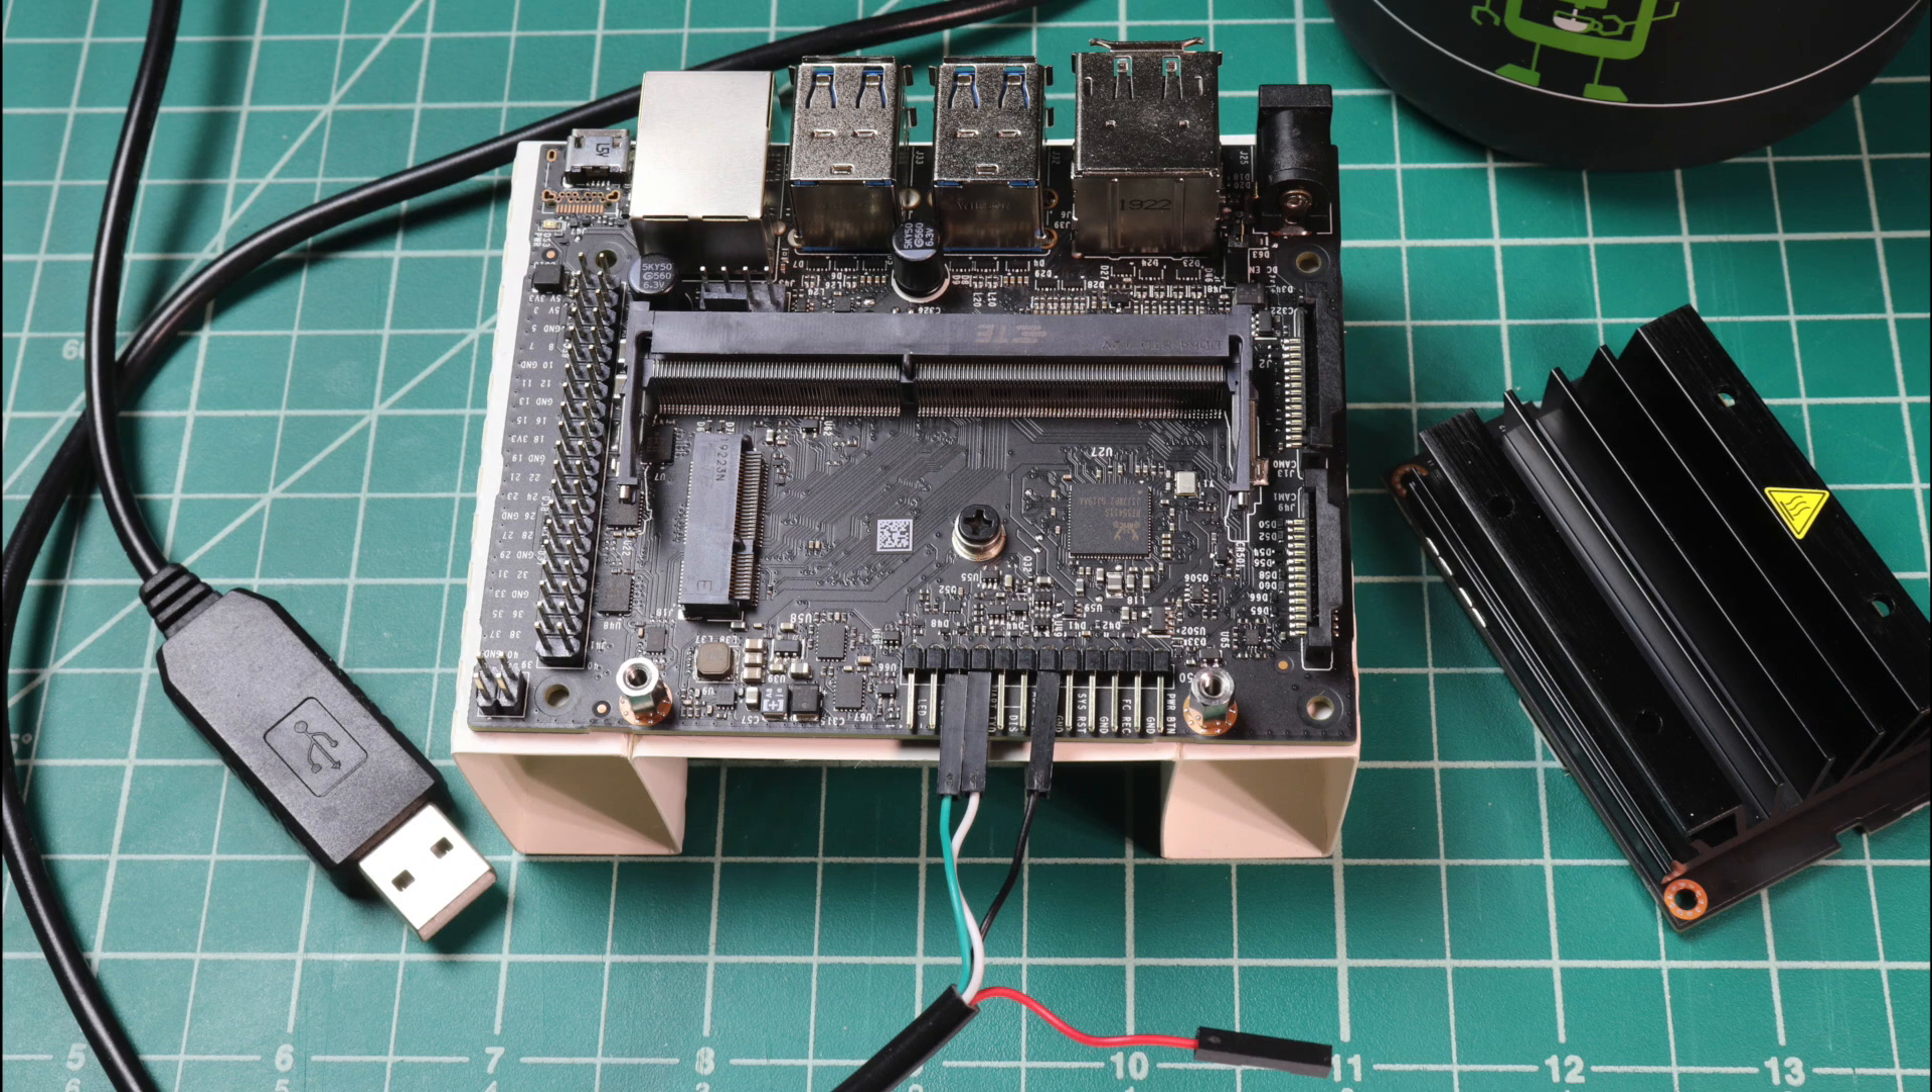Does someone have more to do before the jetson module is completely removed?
No.